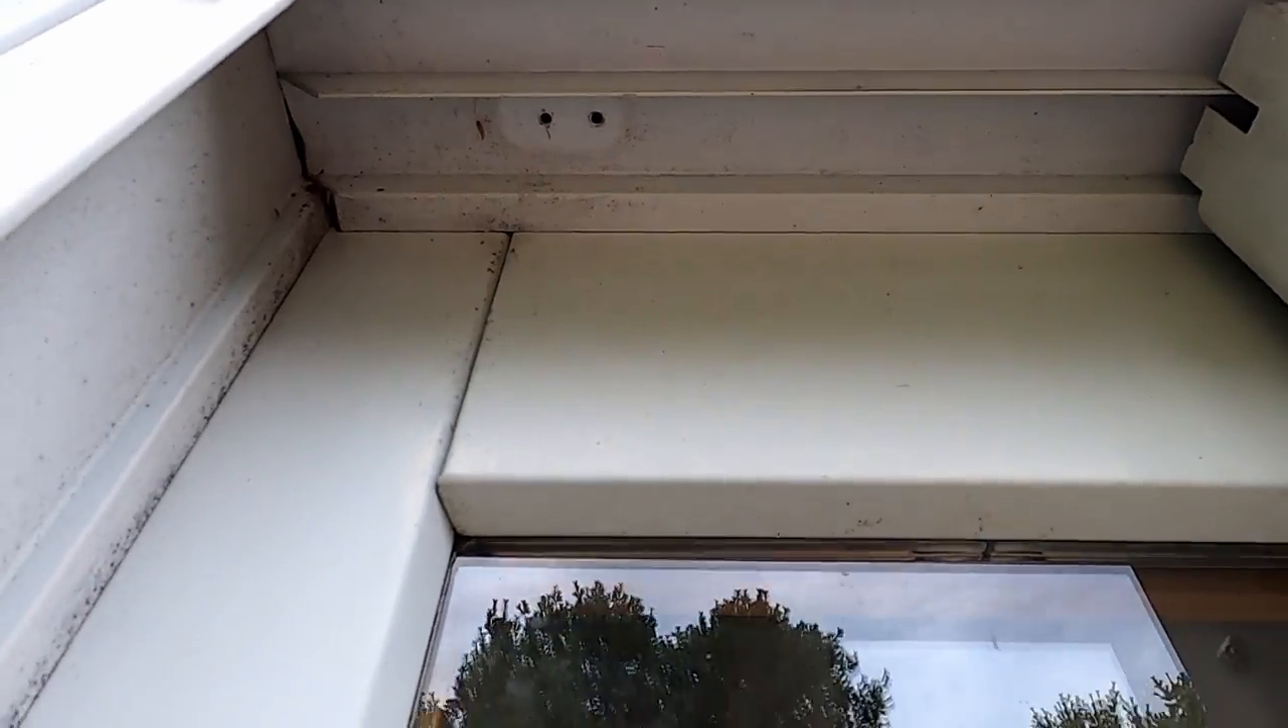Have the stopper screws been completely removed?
Yes.